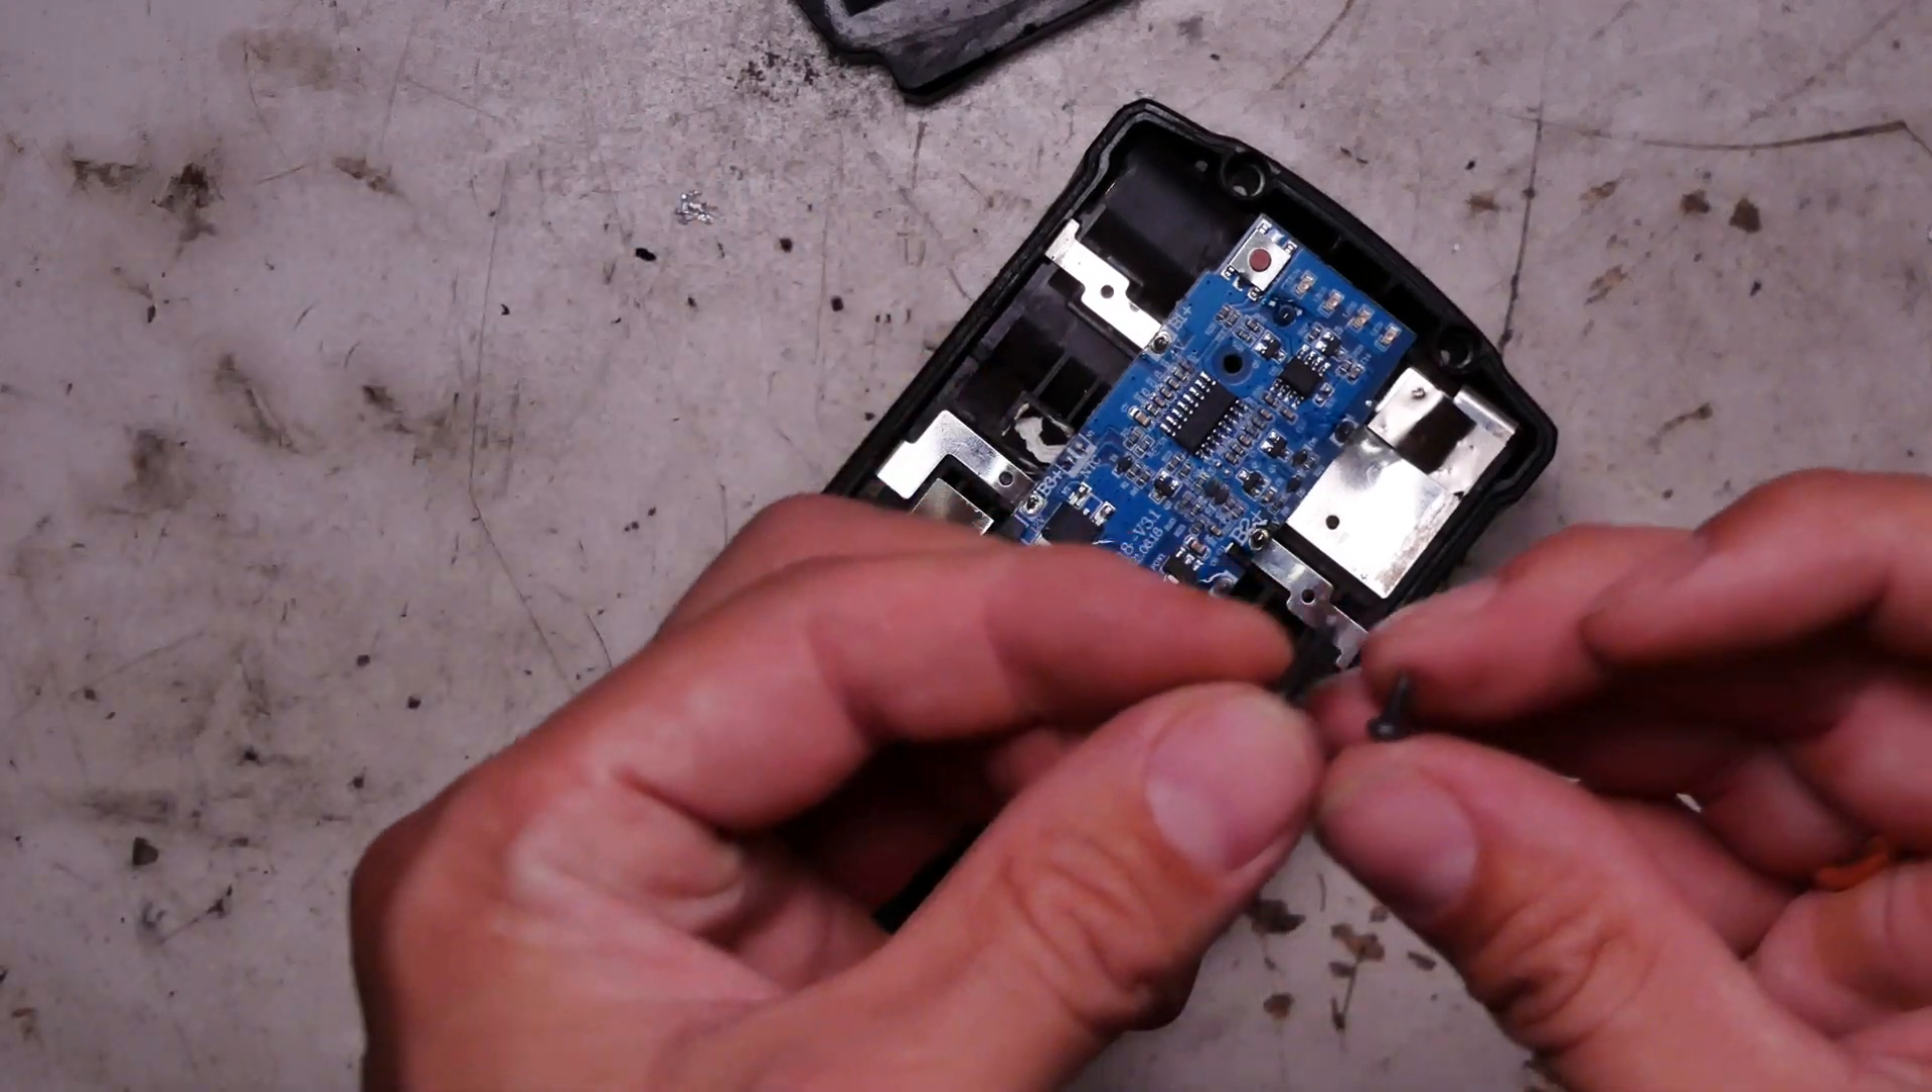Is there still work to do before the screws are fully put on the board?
Yes.